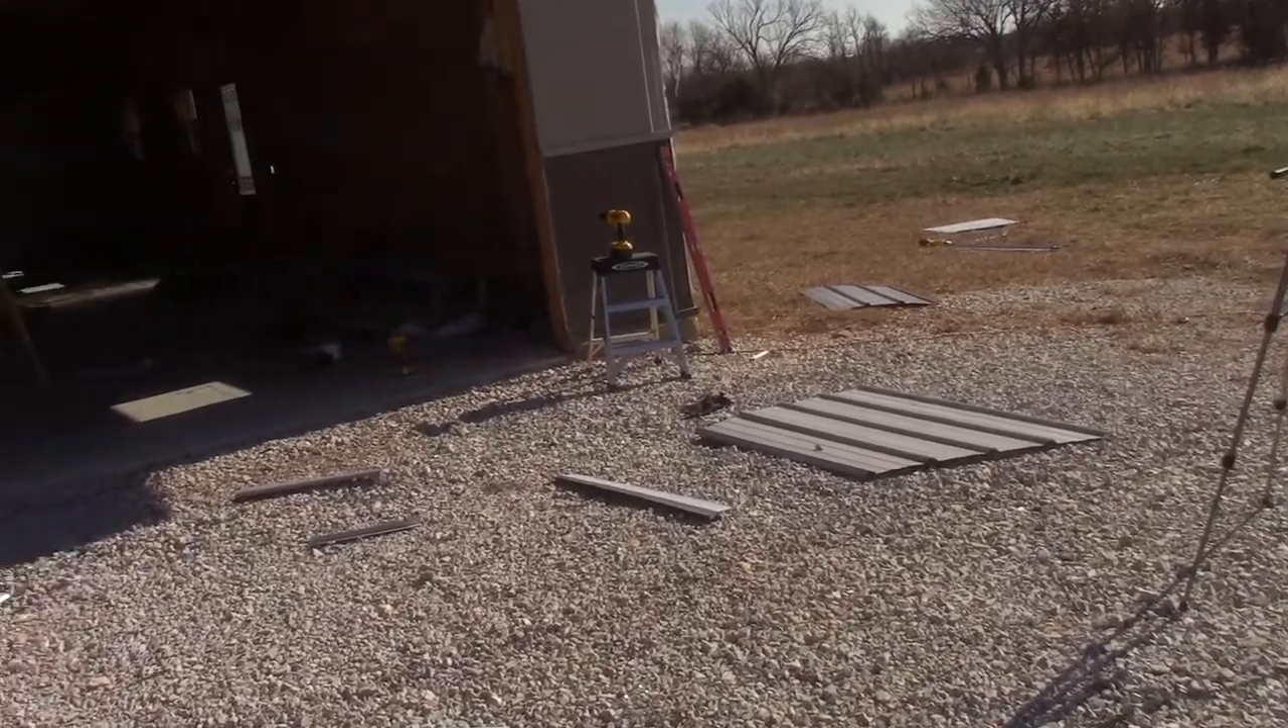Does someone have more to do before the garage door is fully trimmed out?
Yes.